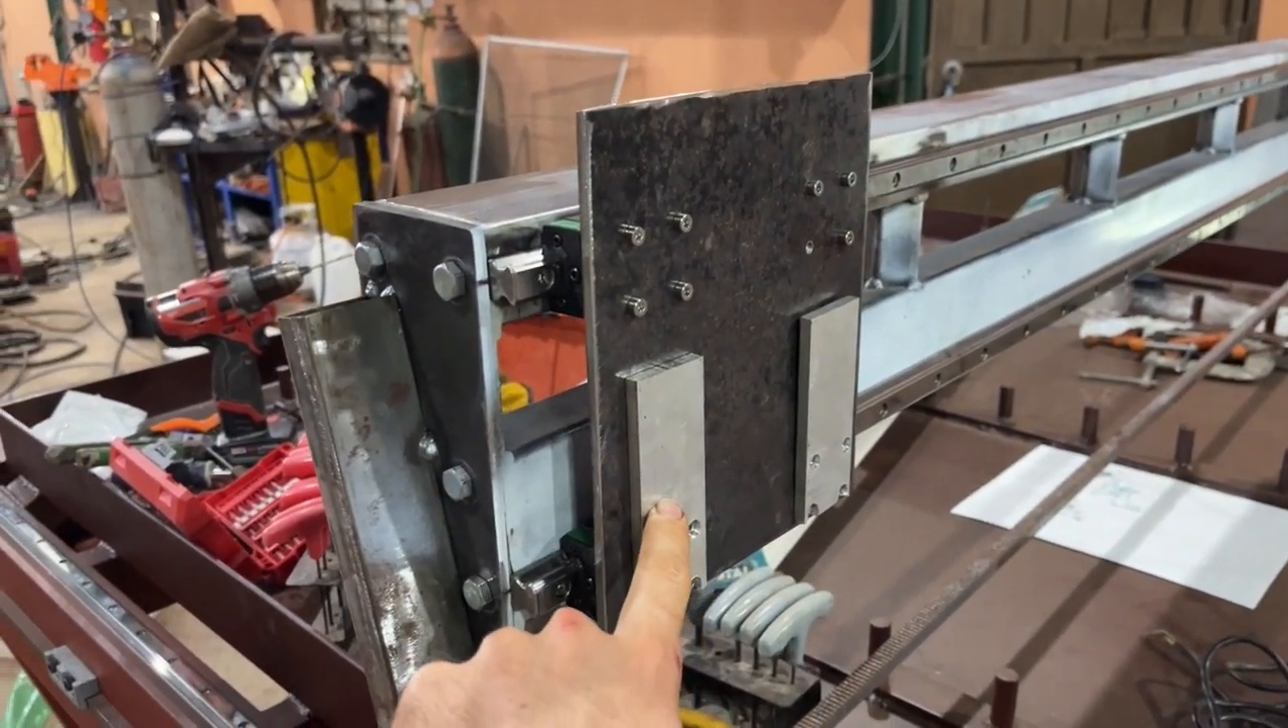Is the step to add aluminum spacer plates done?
Yes.